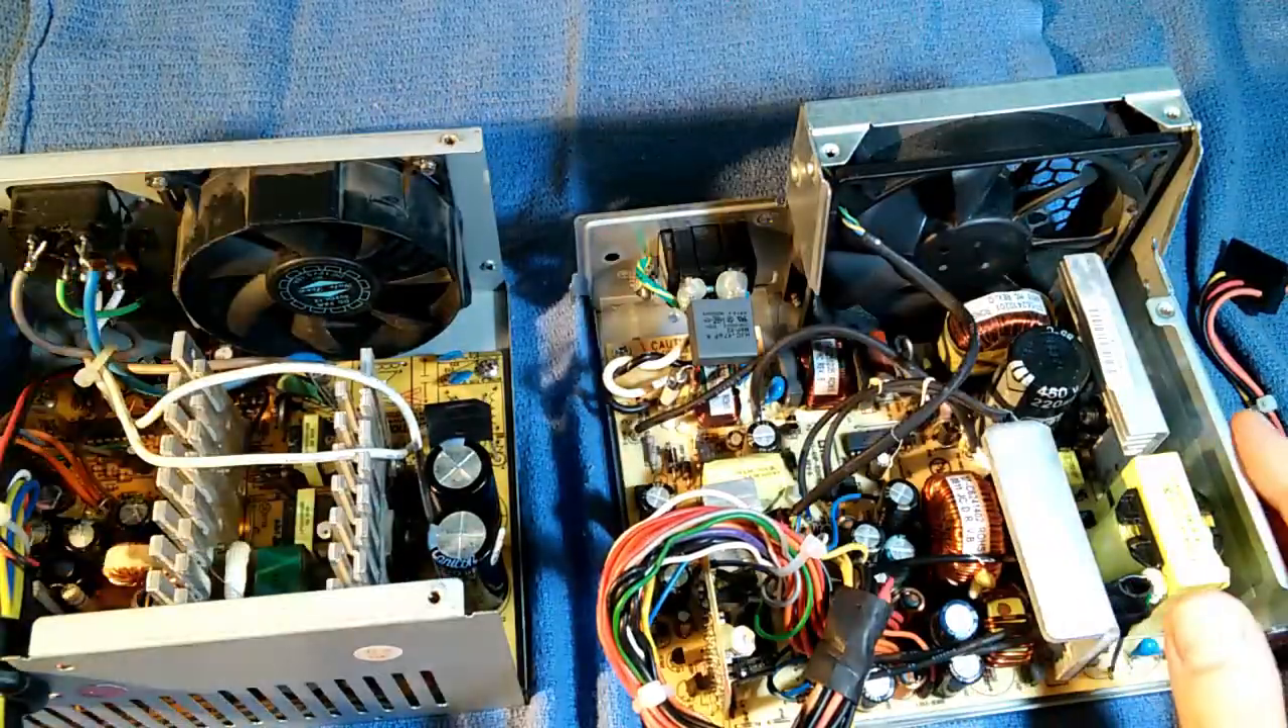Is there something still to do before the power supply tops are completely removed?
No.